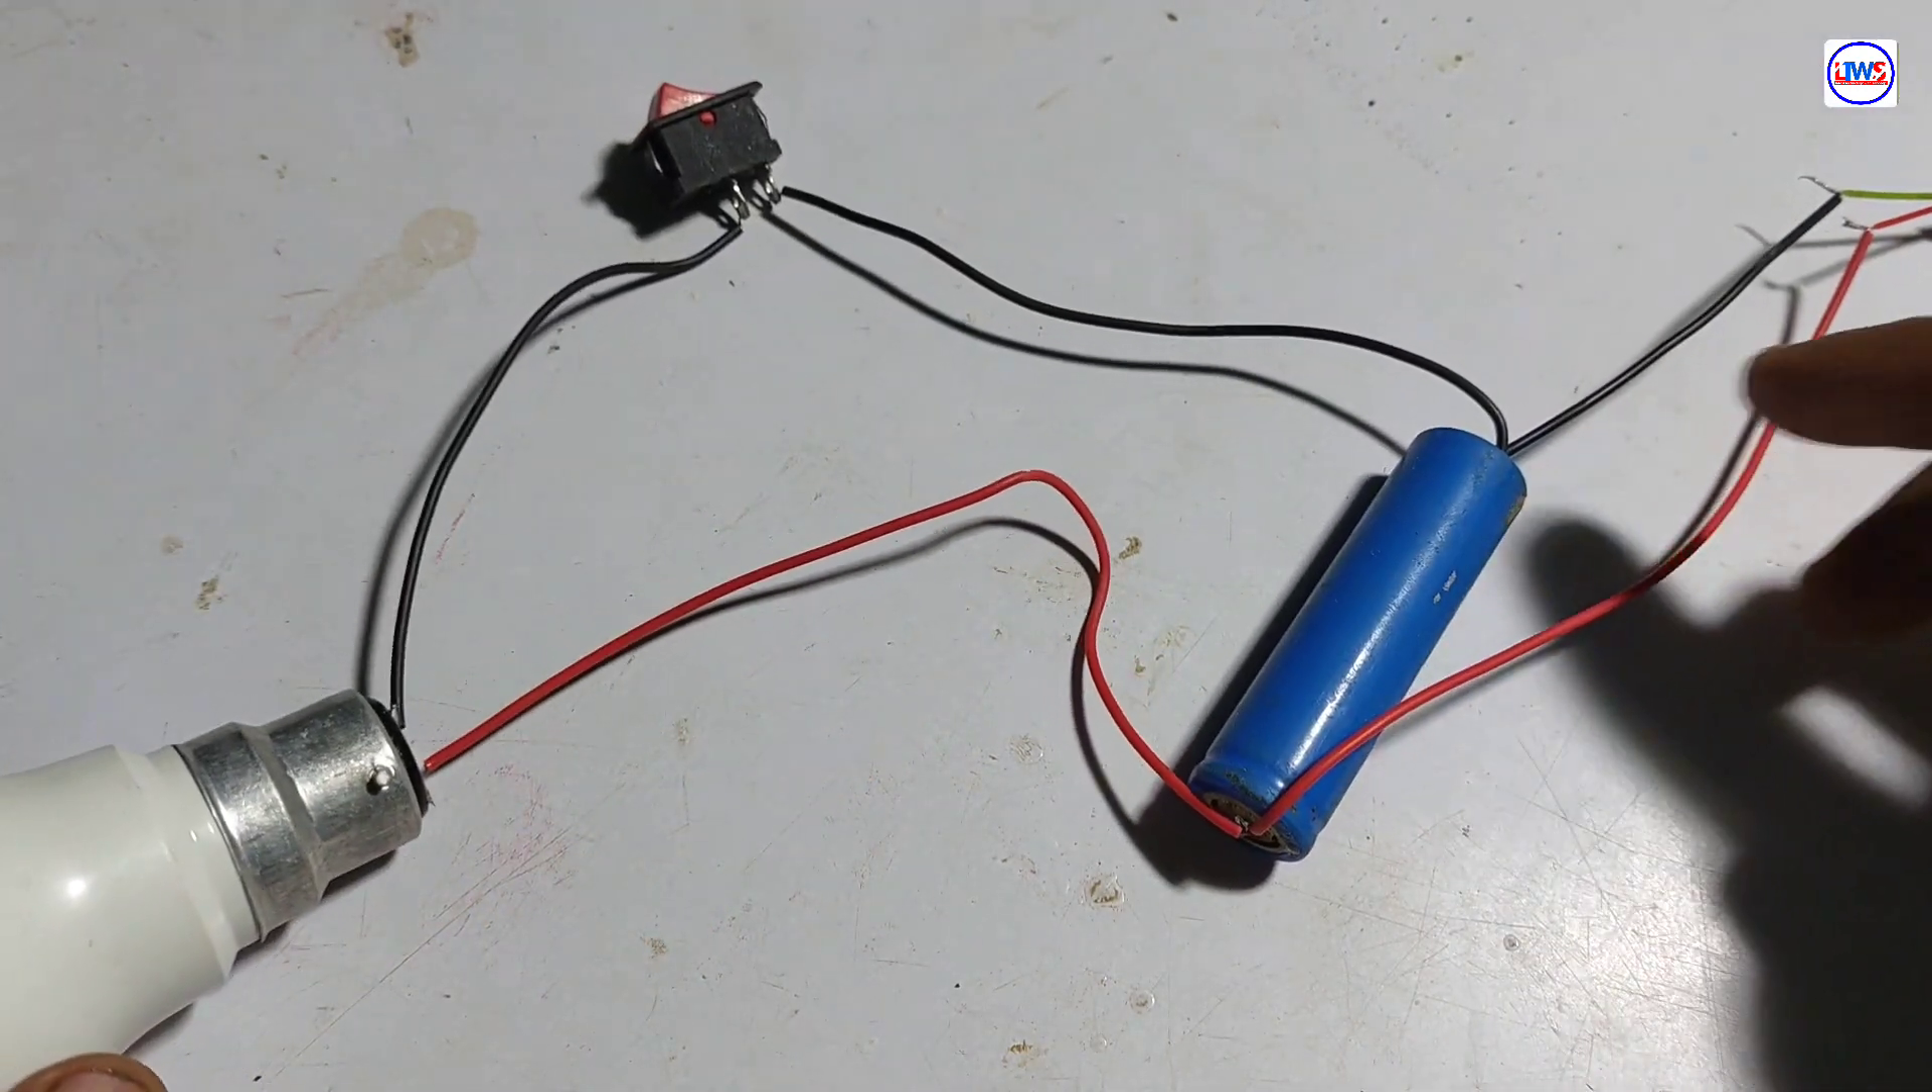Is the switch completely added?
Yes.